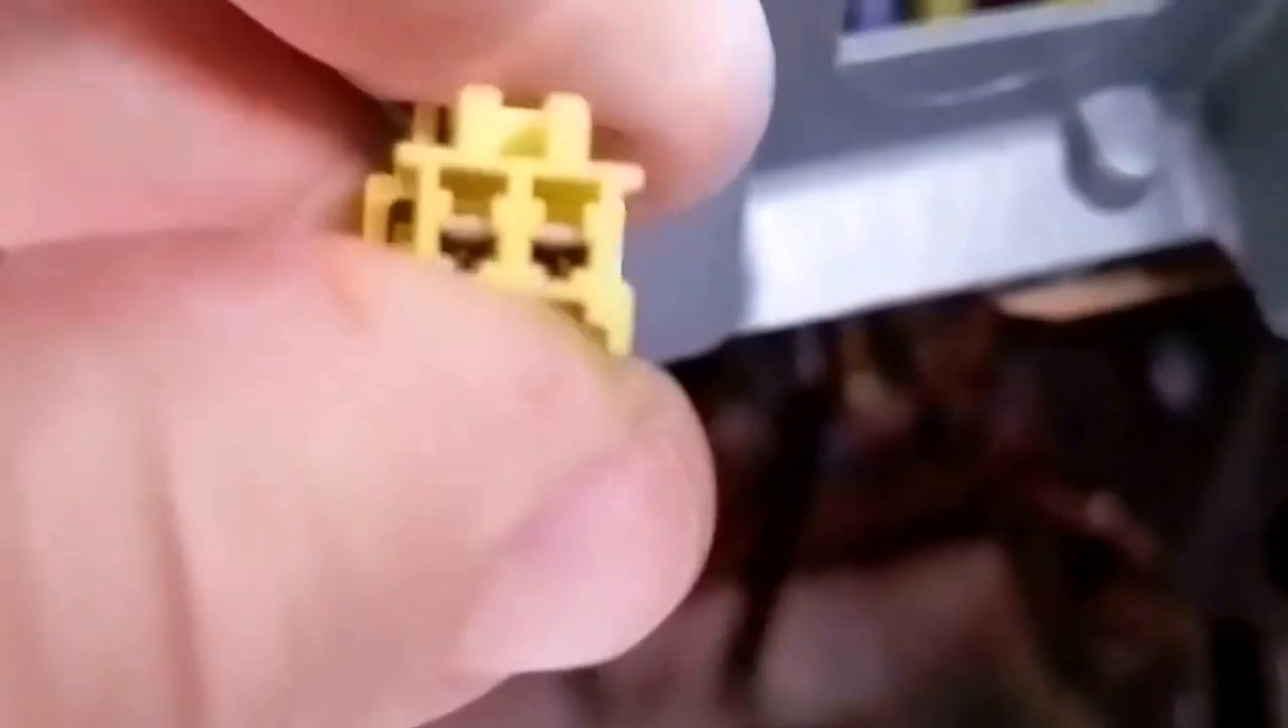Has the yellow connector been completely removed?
Yes.